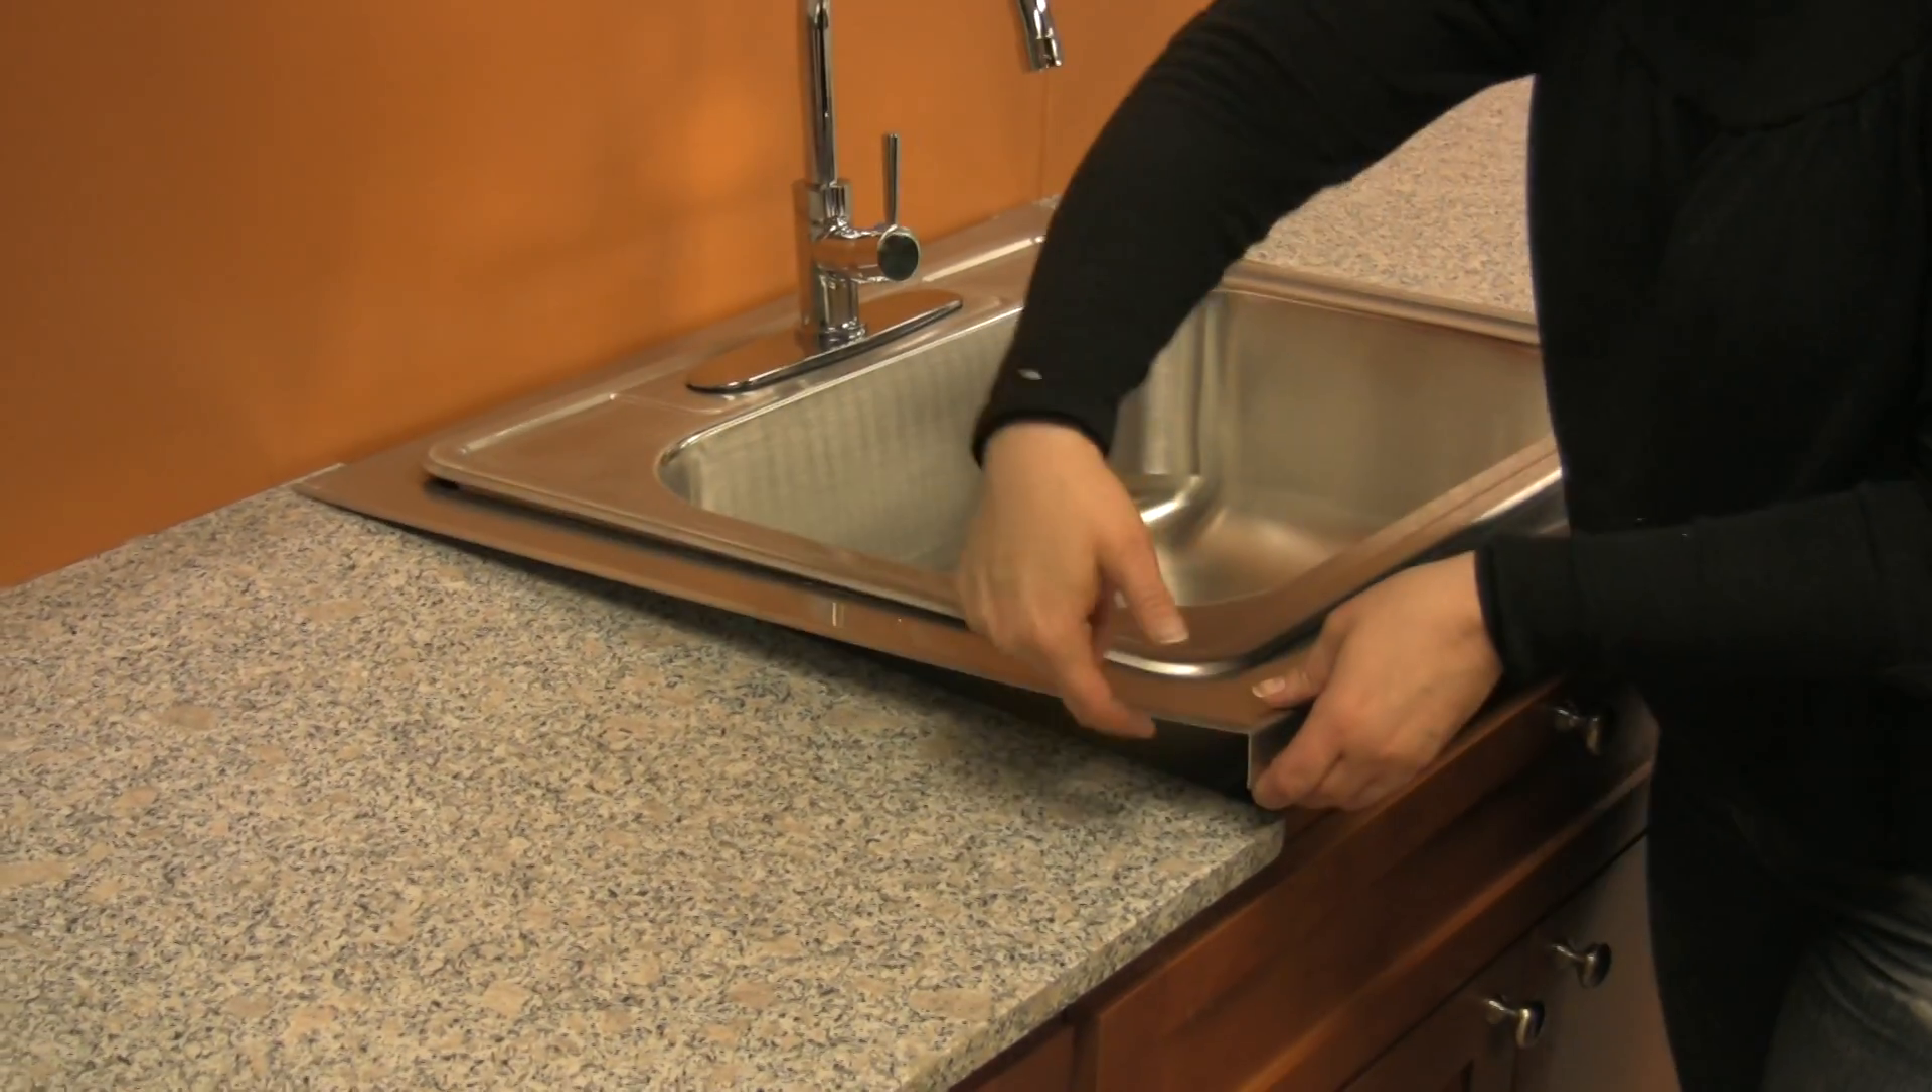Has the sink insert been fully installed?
No.